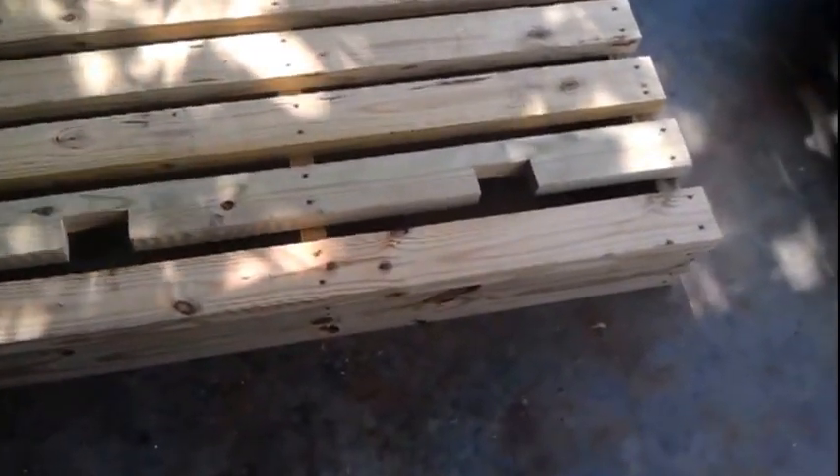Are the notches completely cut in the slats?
Yes.